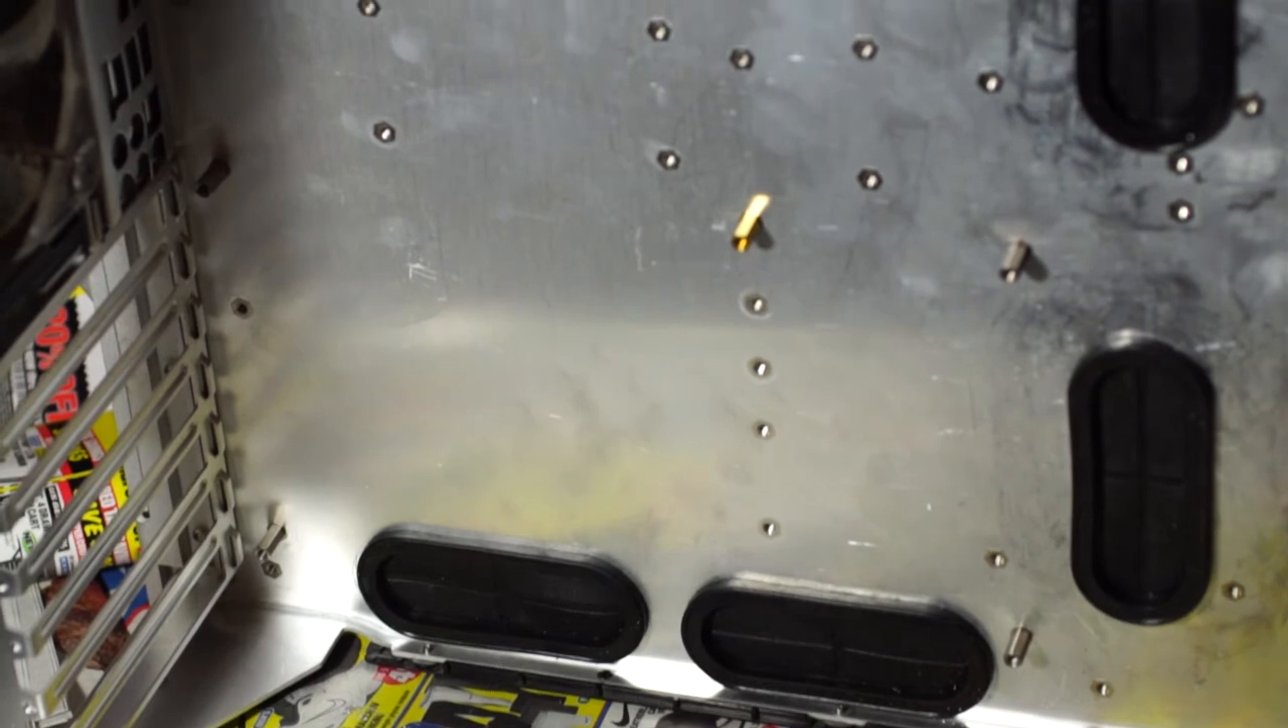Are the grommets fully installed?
Yes.